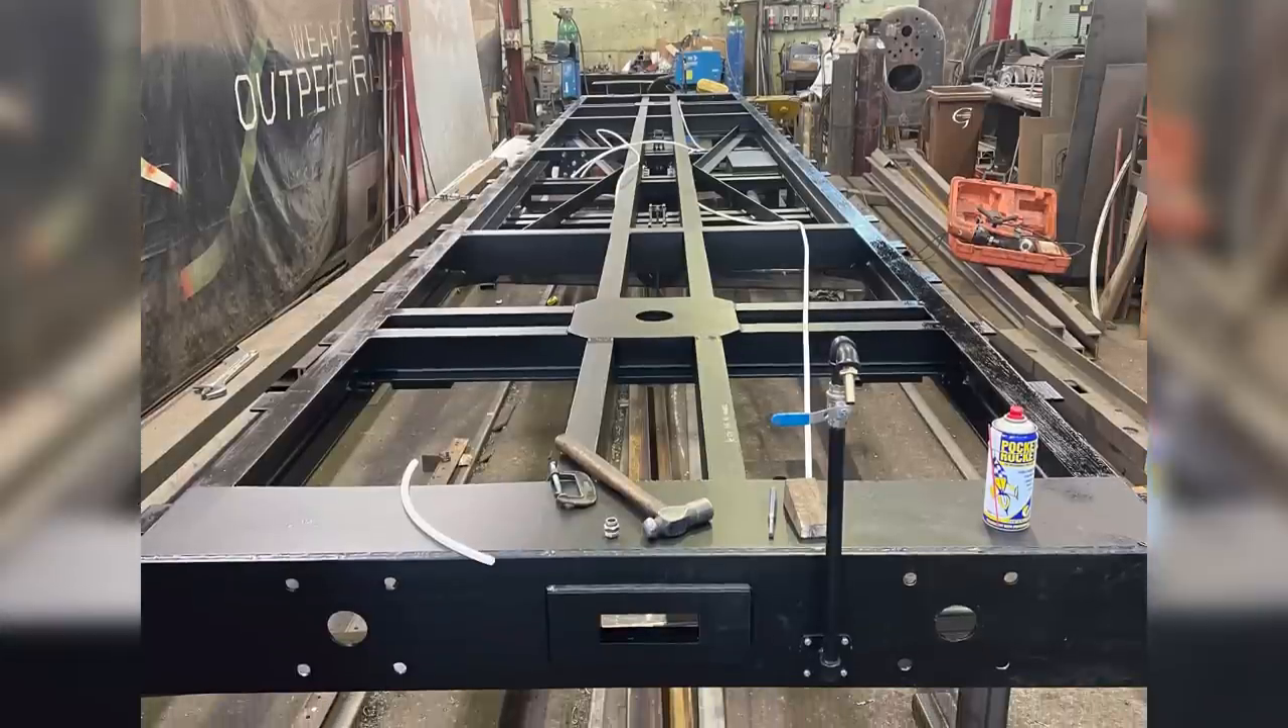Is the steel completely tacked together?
Yes.